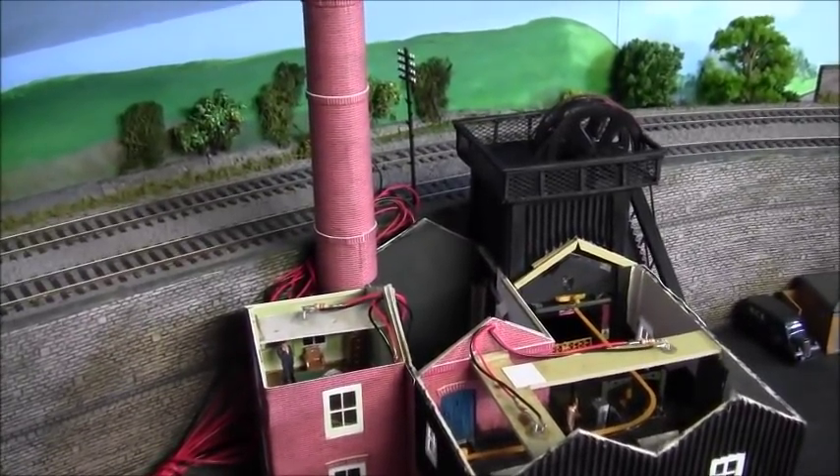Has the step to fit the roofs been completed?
No.